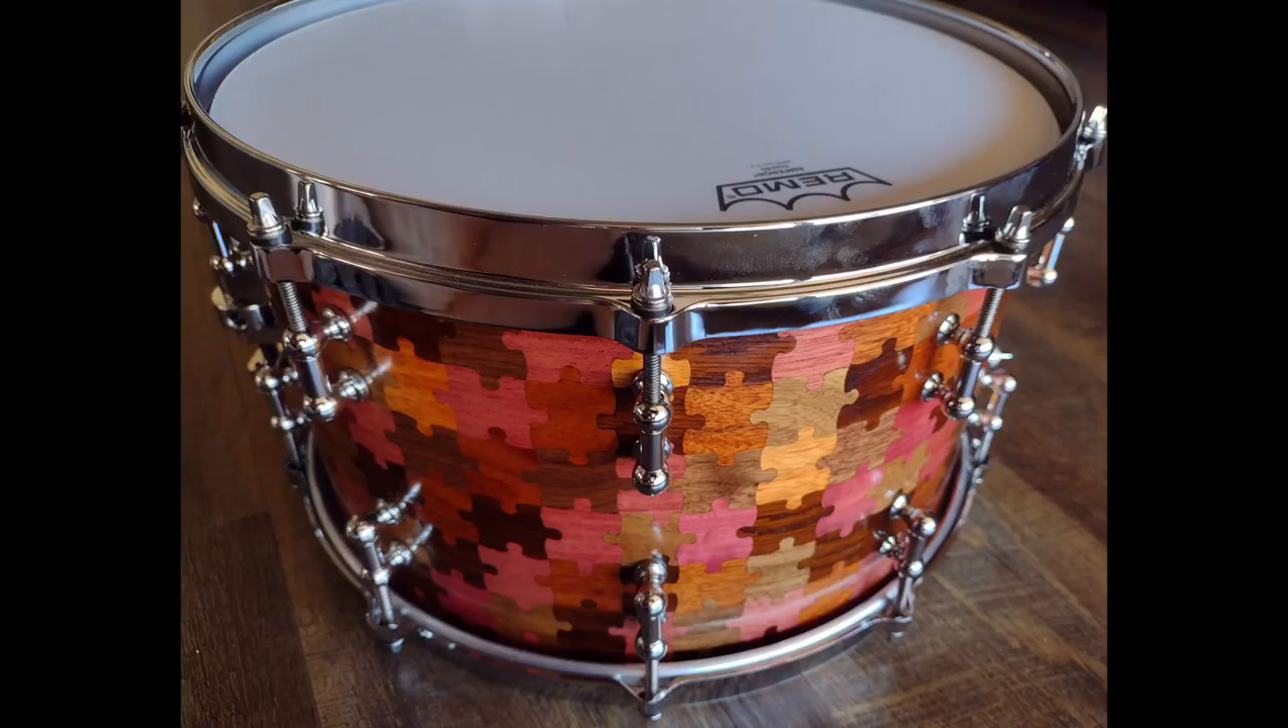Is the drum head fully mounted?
Yes.